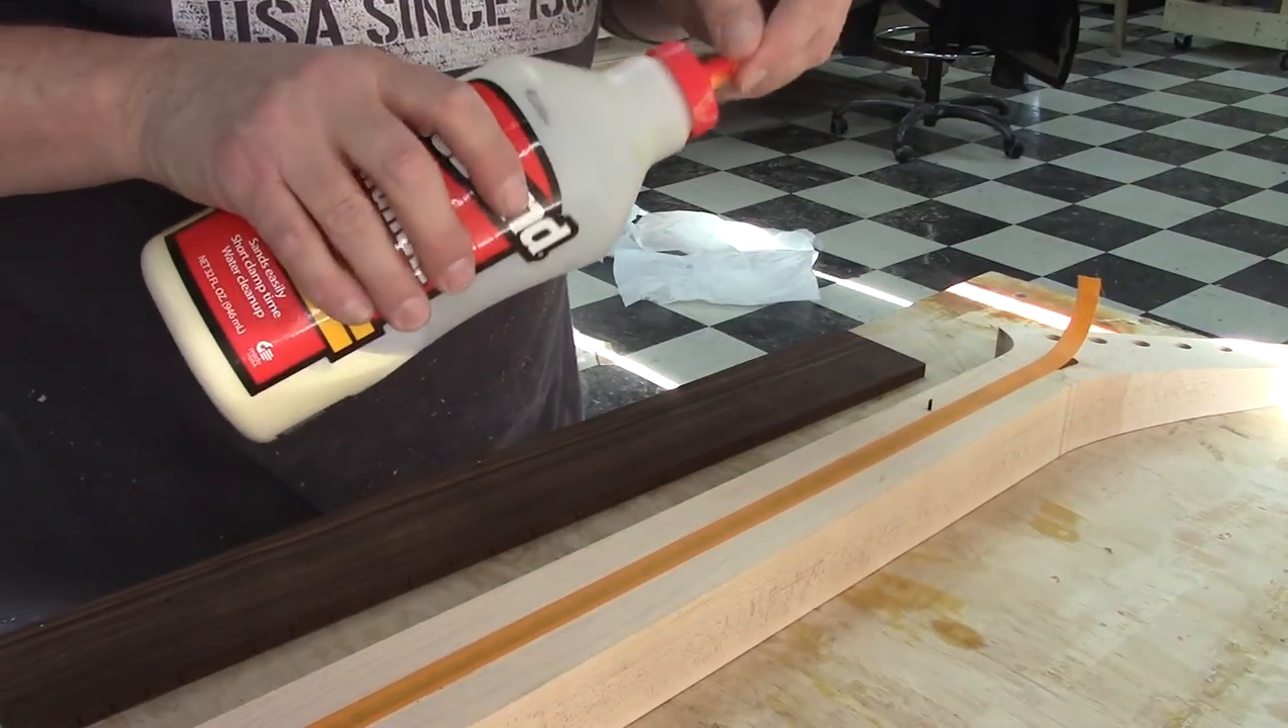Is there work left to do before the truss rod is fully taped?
No.